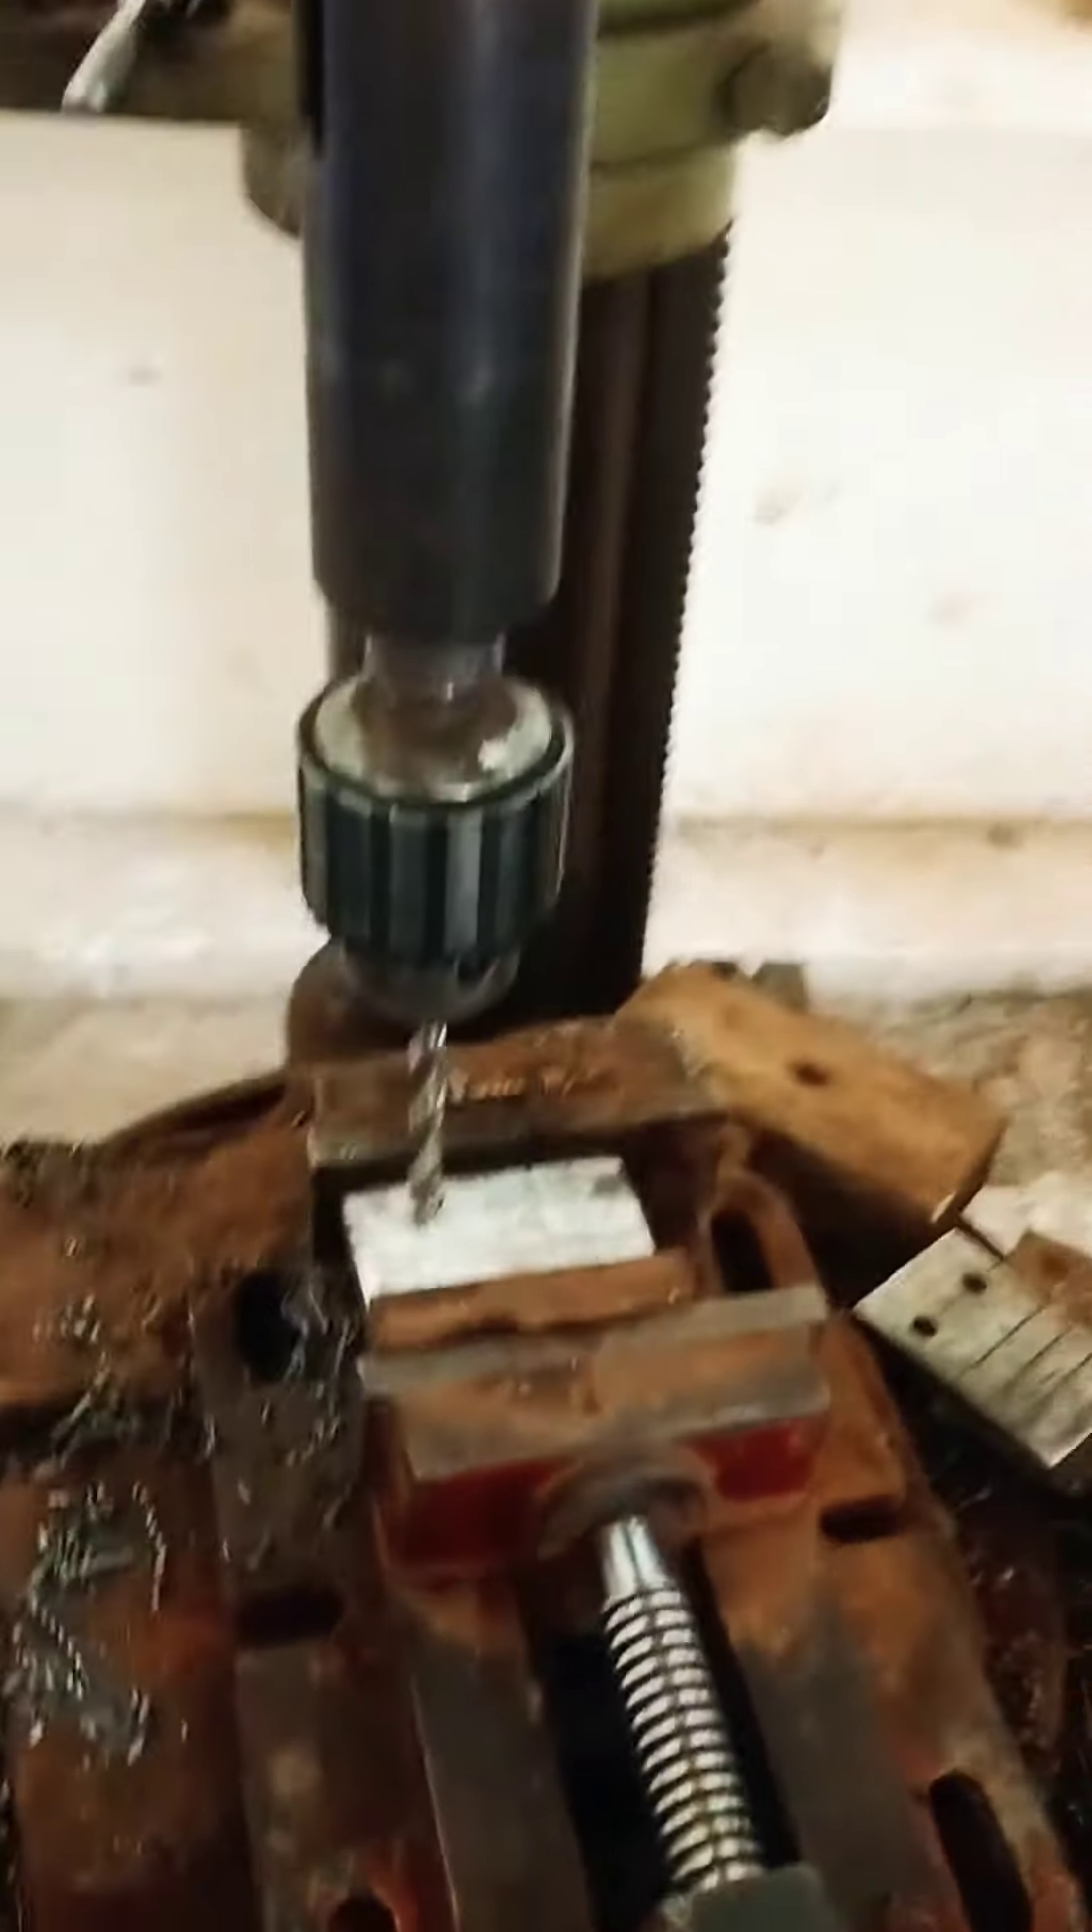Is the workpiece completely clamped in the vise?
Yes.